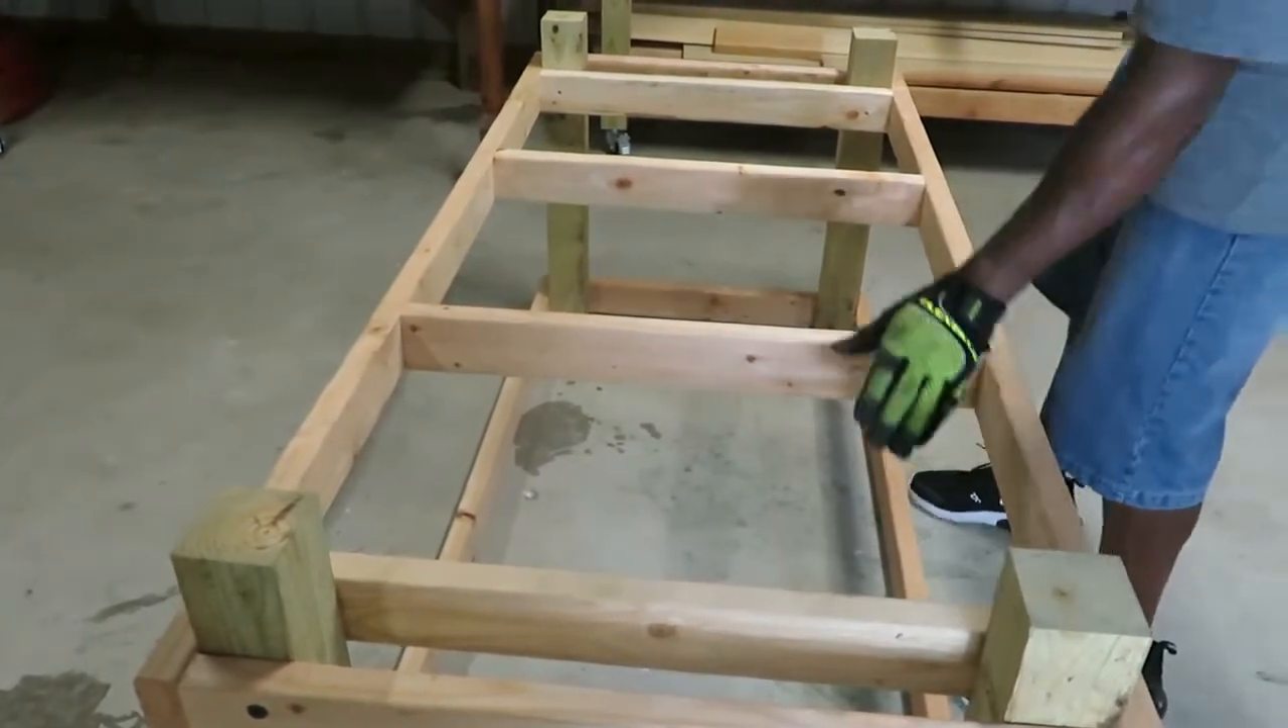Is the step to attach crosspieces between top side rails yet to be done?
No.